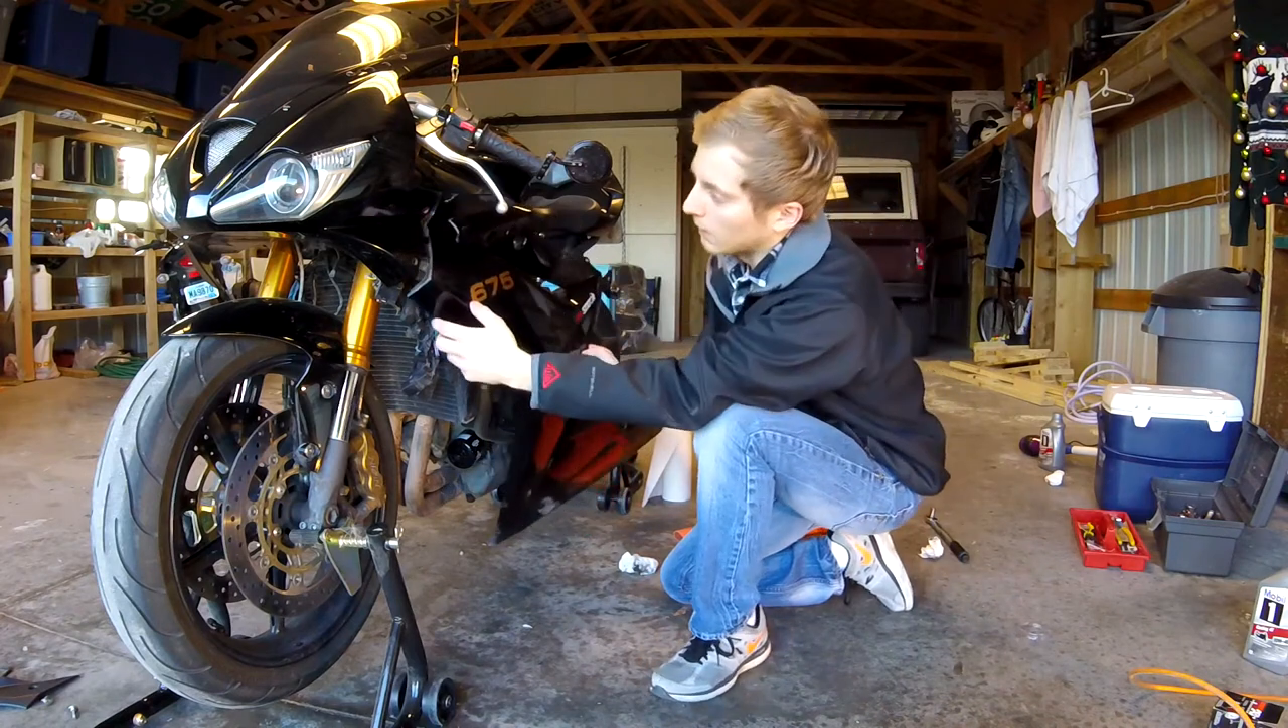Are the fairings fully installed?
No.